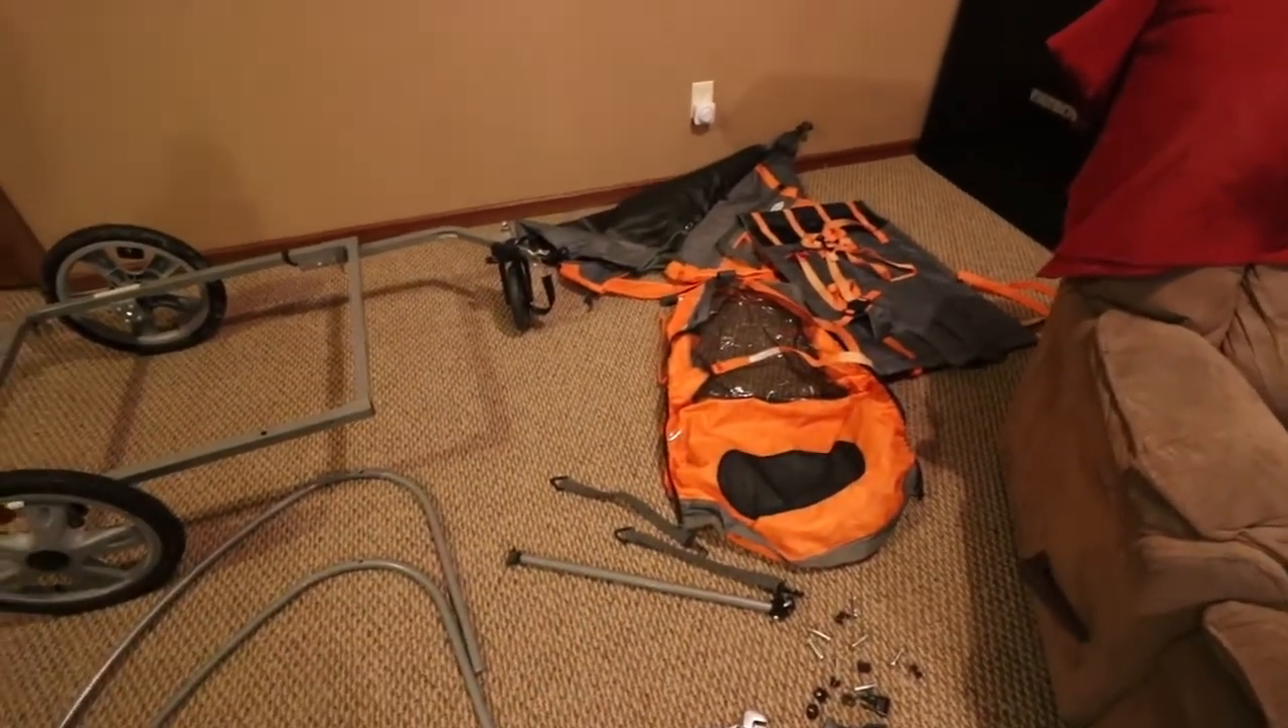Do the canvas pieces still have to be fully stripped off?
No.